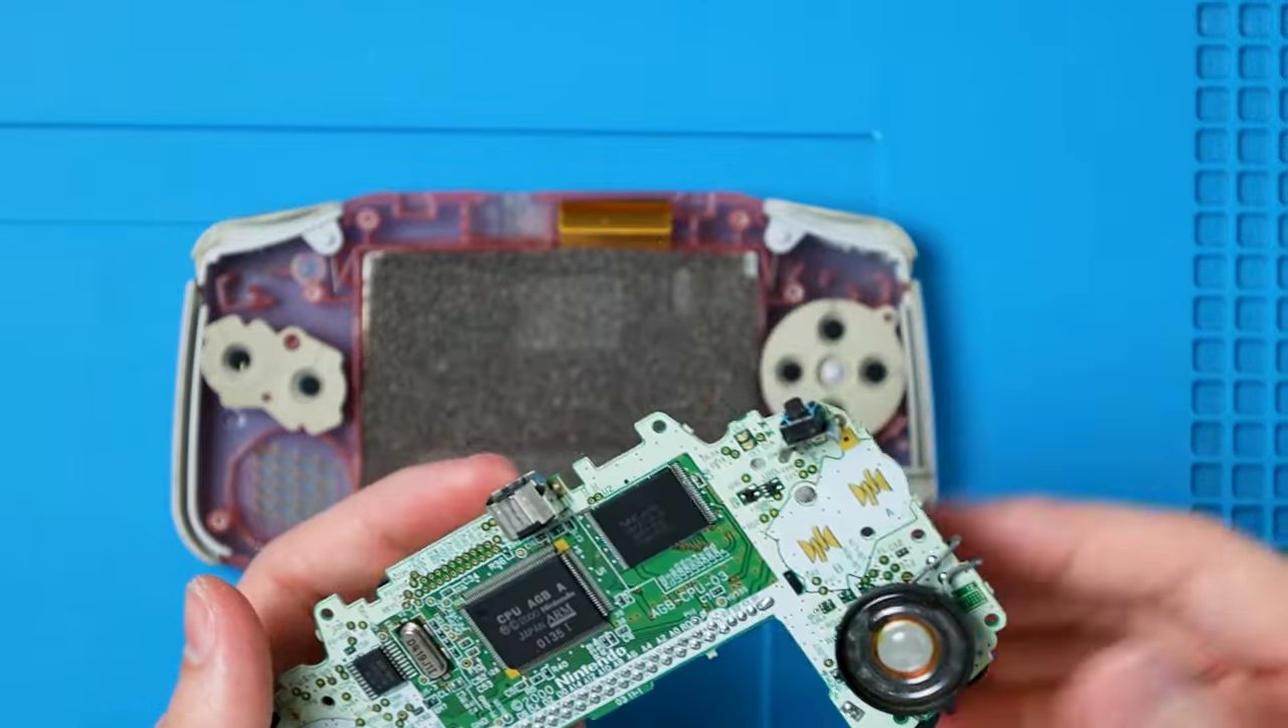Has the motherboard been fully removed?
Yes.